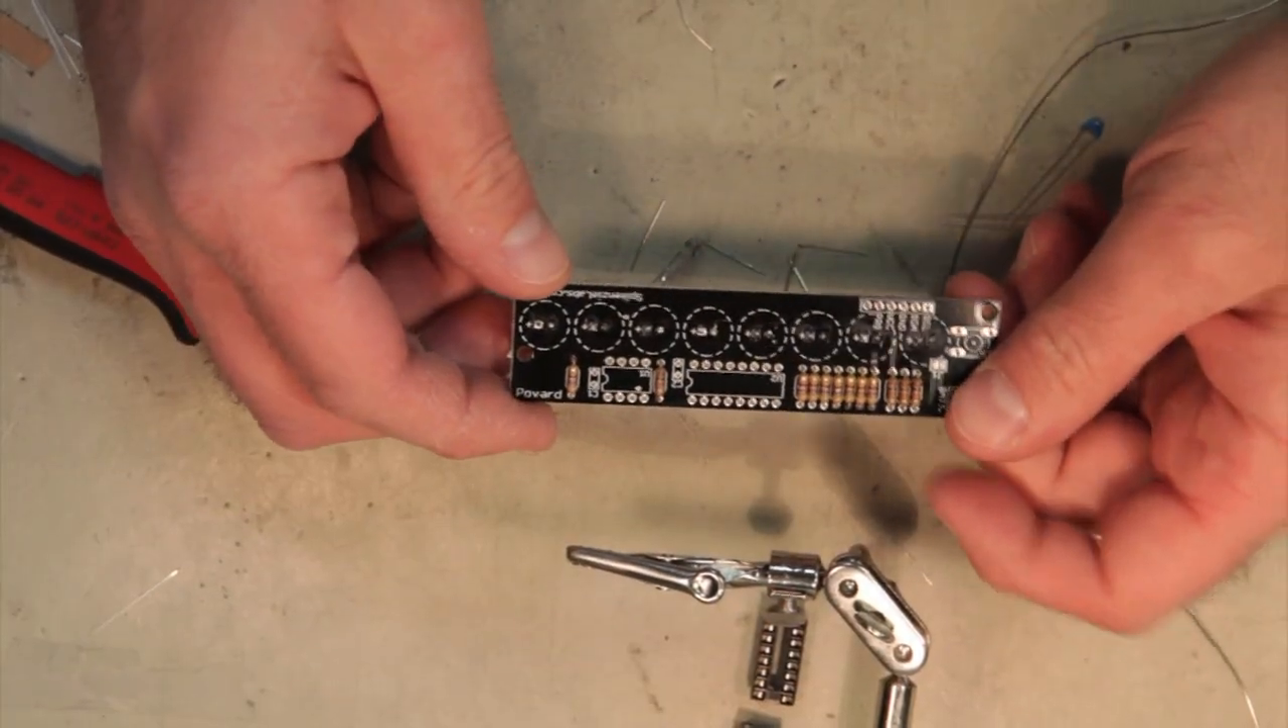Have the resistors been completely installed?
Yes.